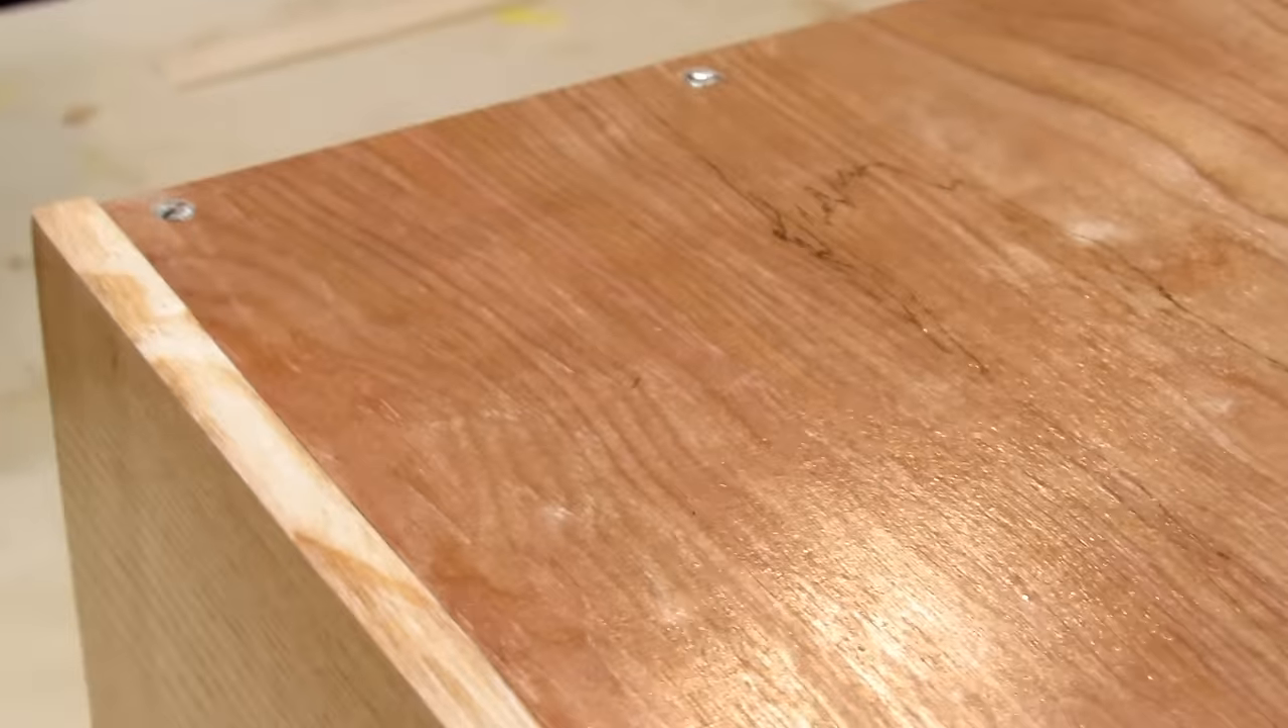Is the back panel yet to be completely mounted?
No.